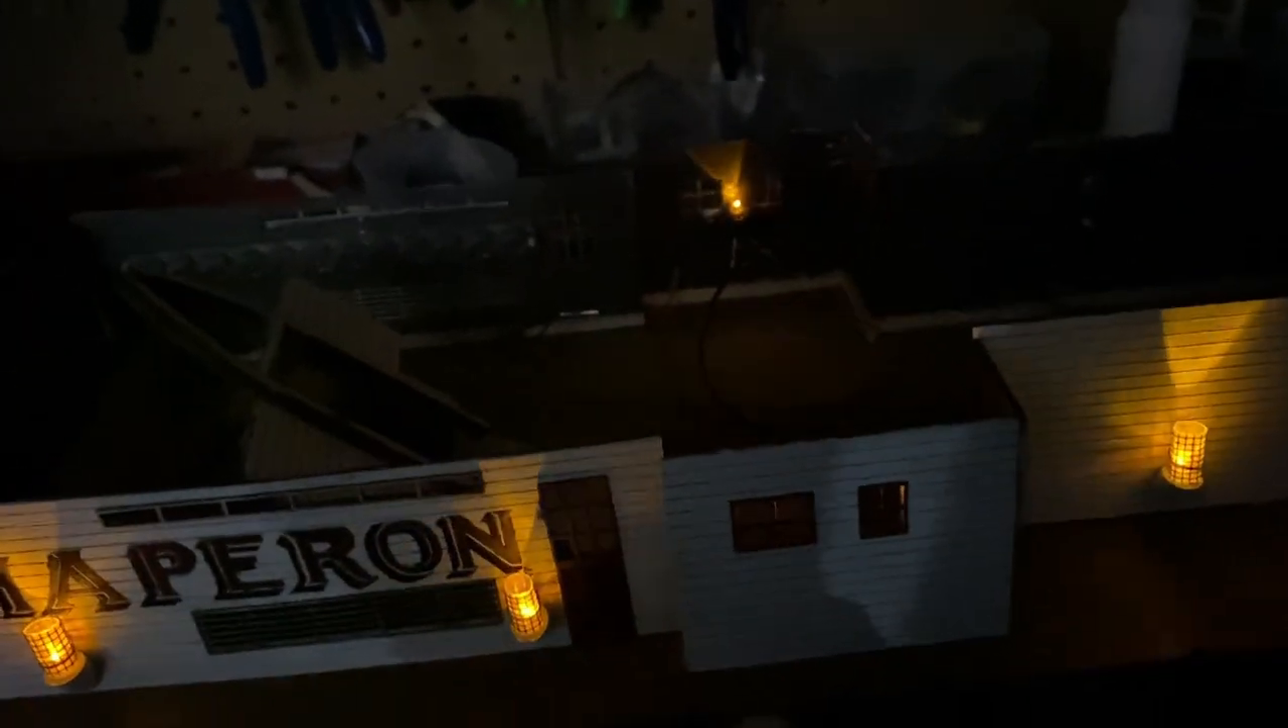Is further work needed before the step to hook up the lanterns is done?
No.